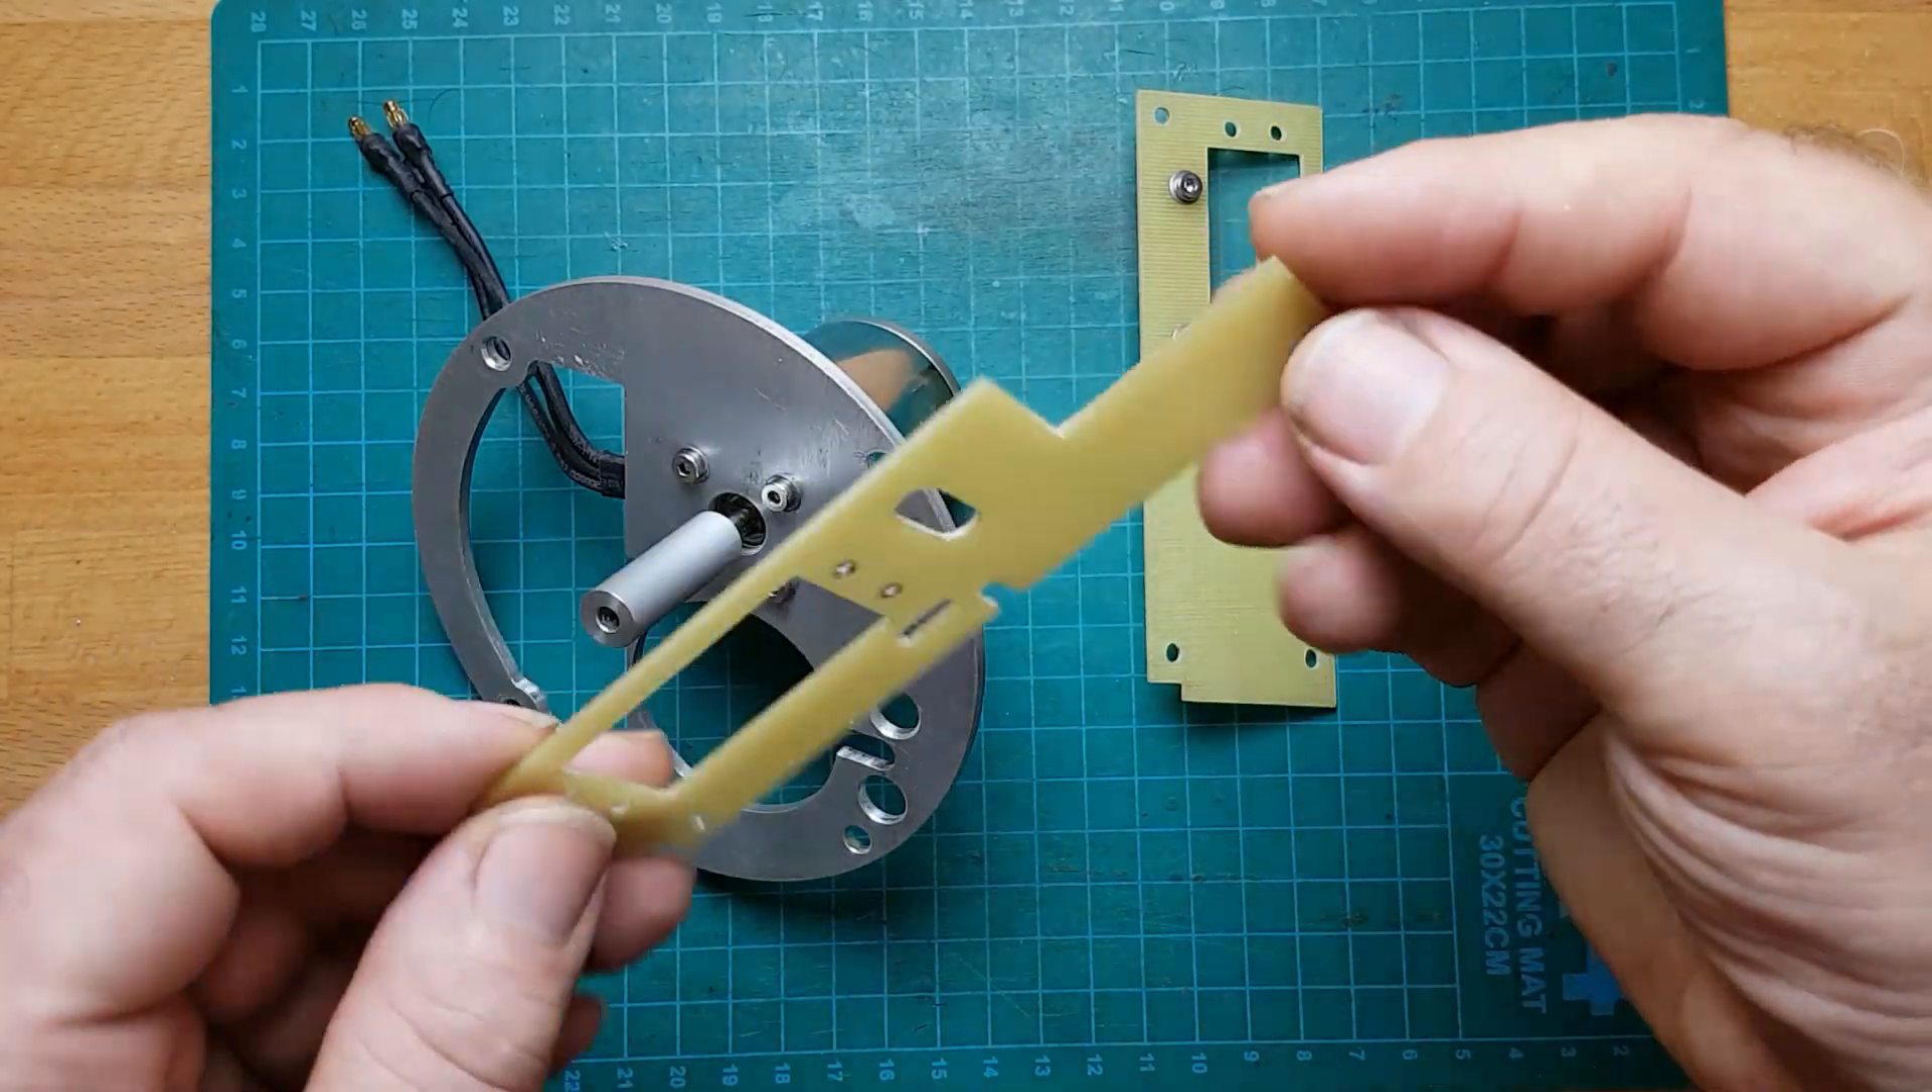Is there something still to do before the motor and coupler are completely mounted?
No.